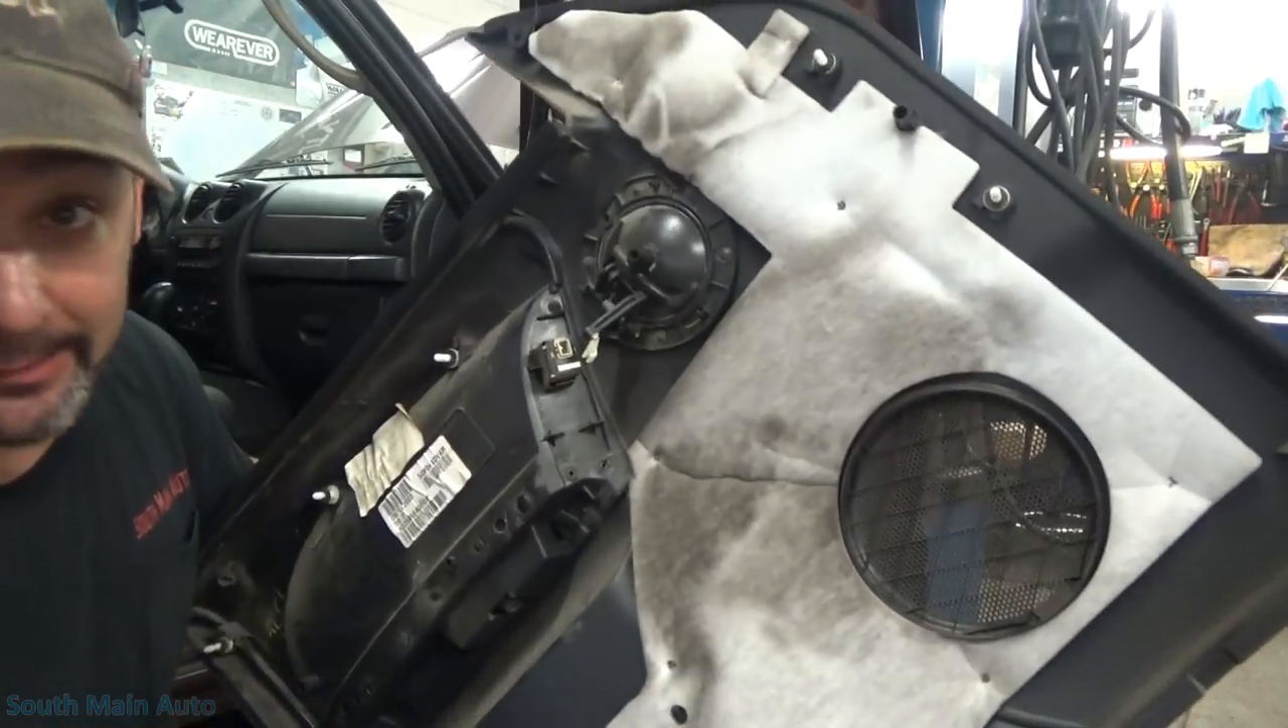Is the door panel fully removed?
Yes.